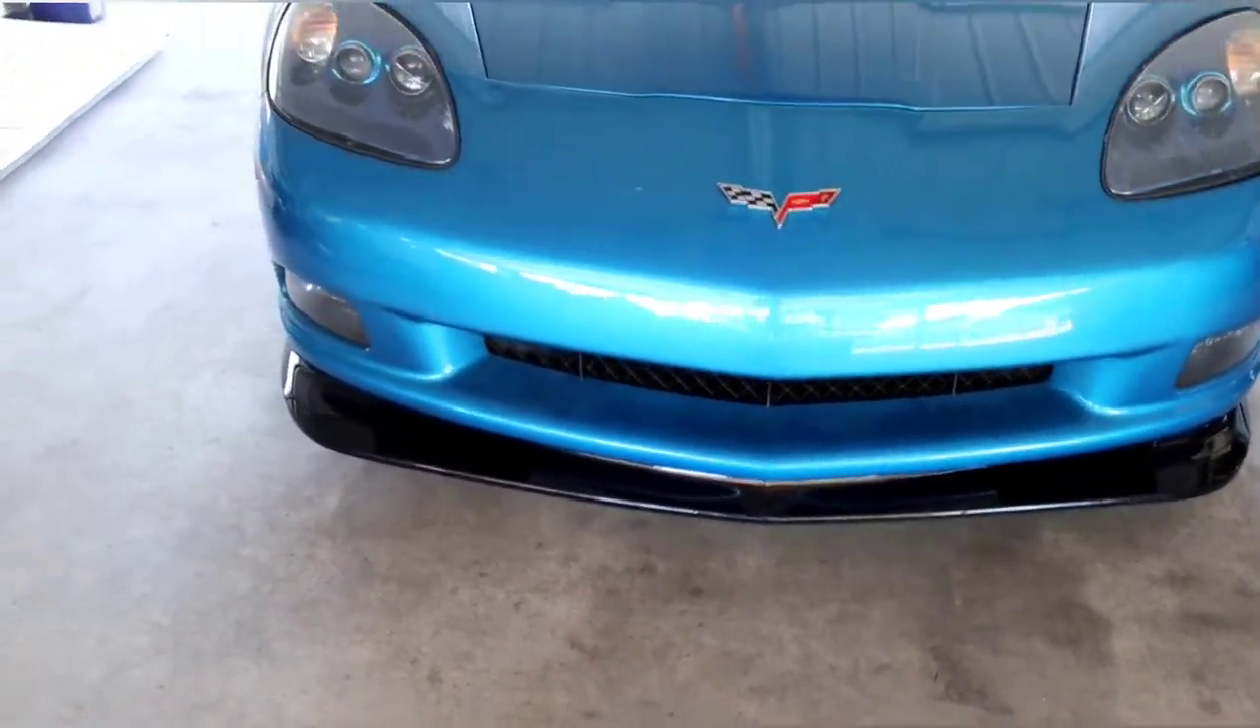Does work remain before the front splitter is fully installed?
No.